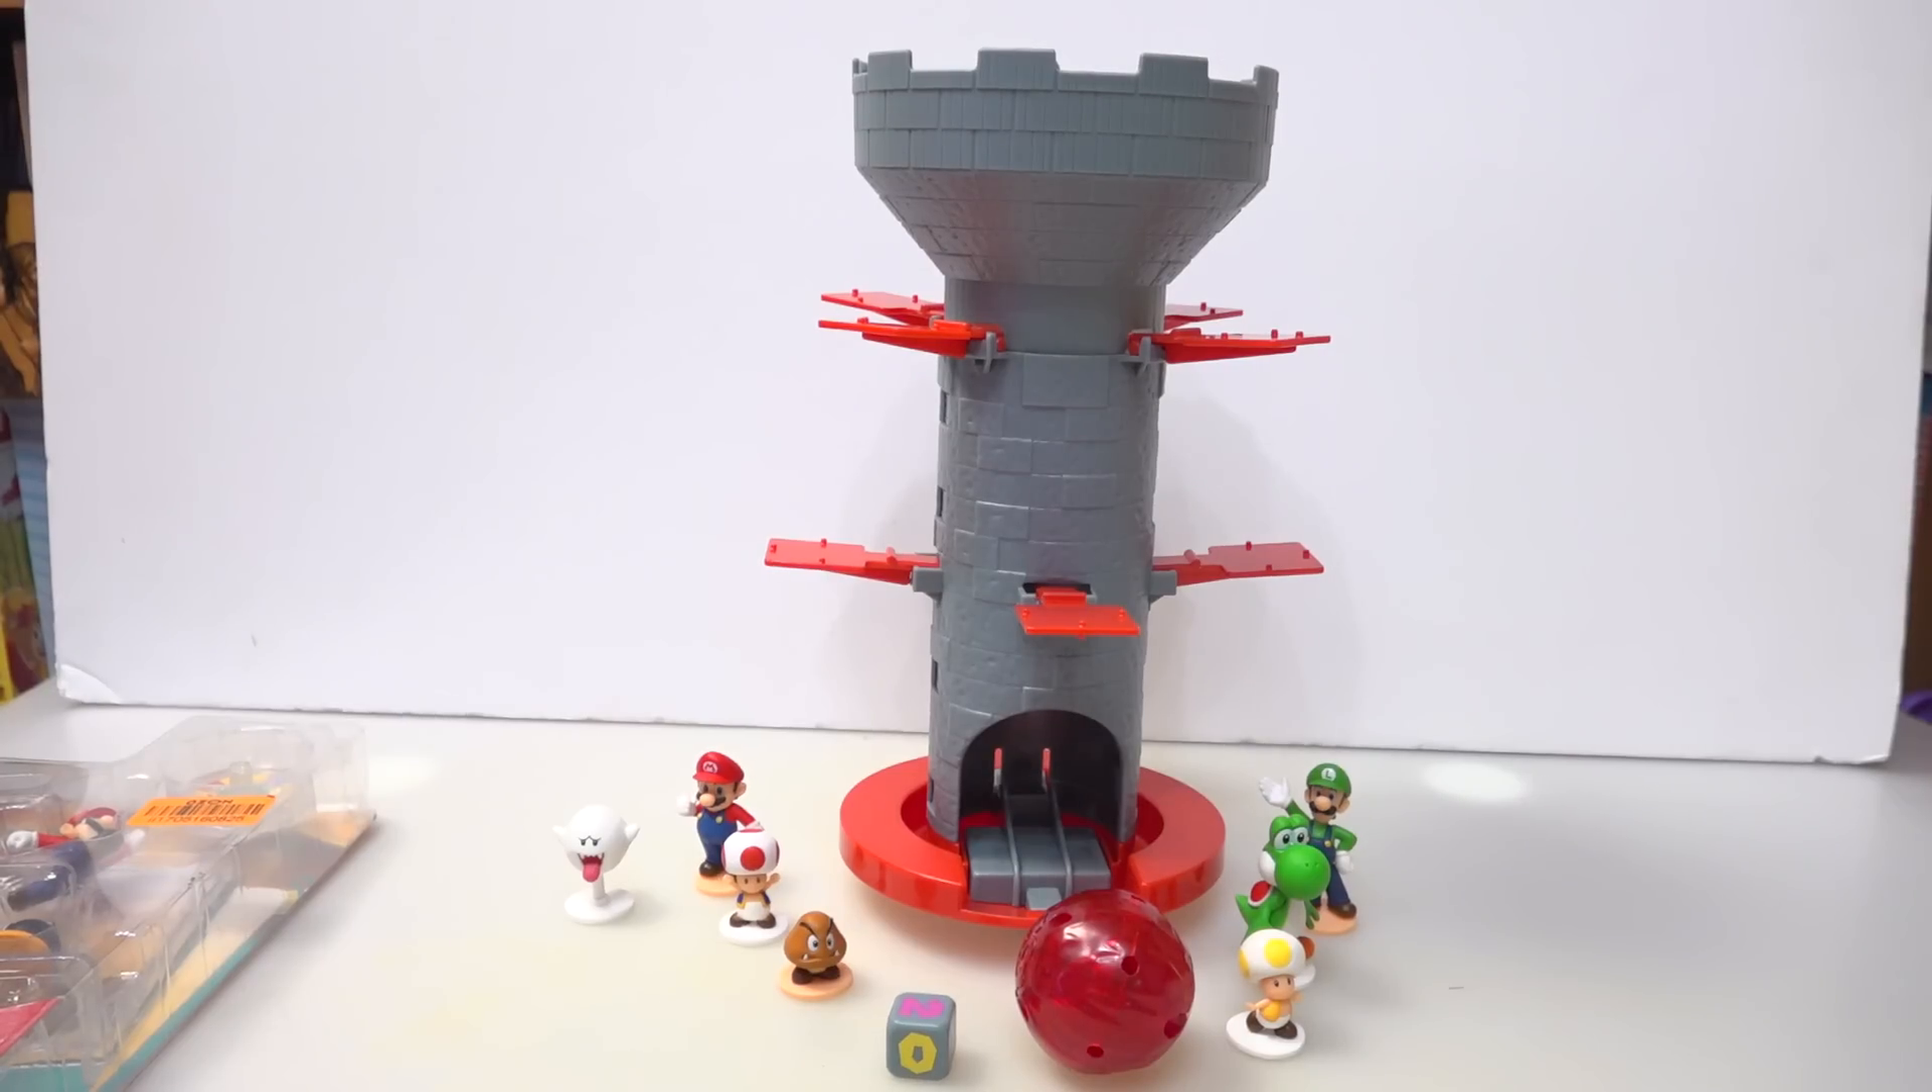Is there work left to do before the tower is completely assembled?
No.